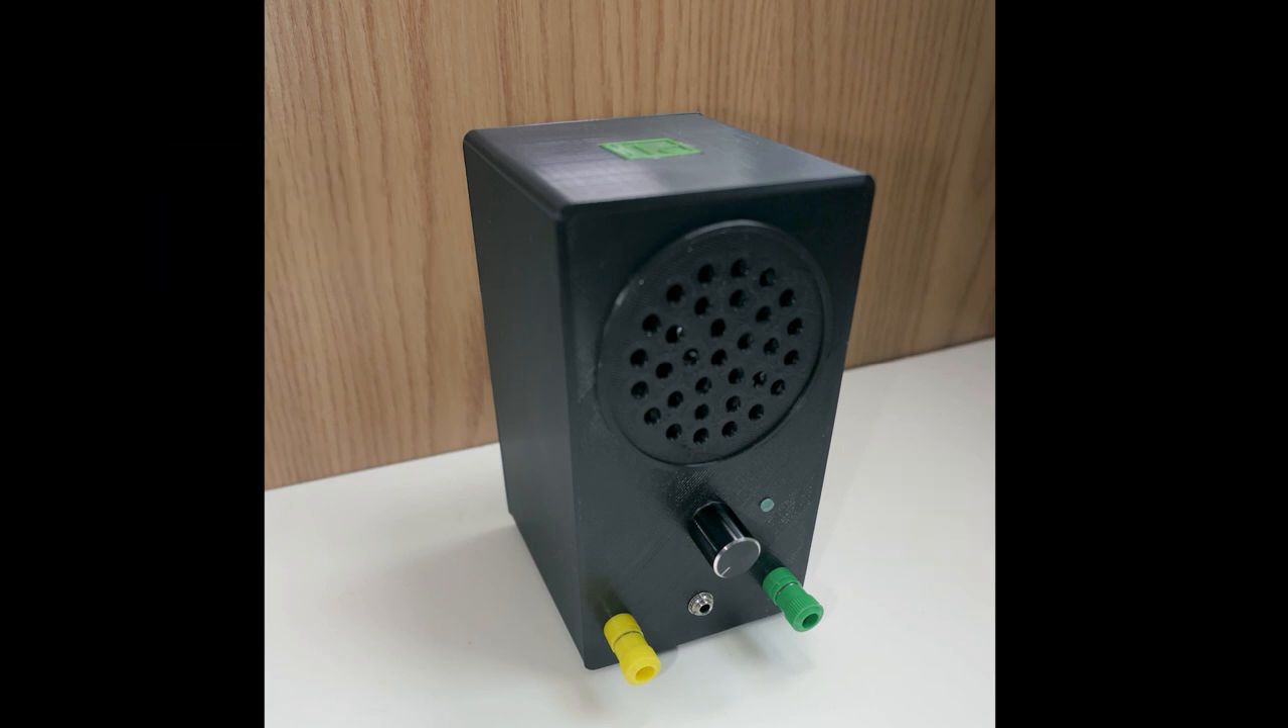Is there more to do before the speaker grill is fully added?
No.